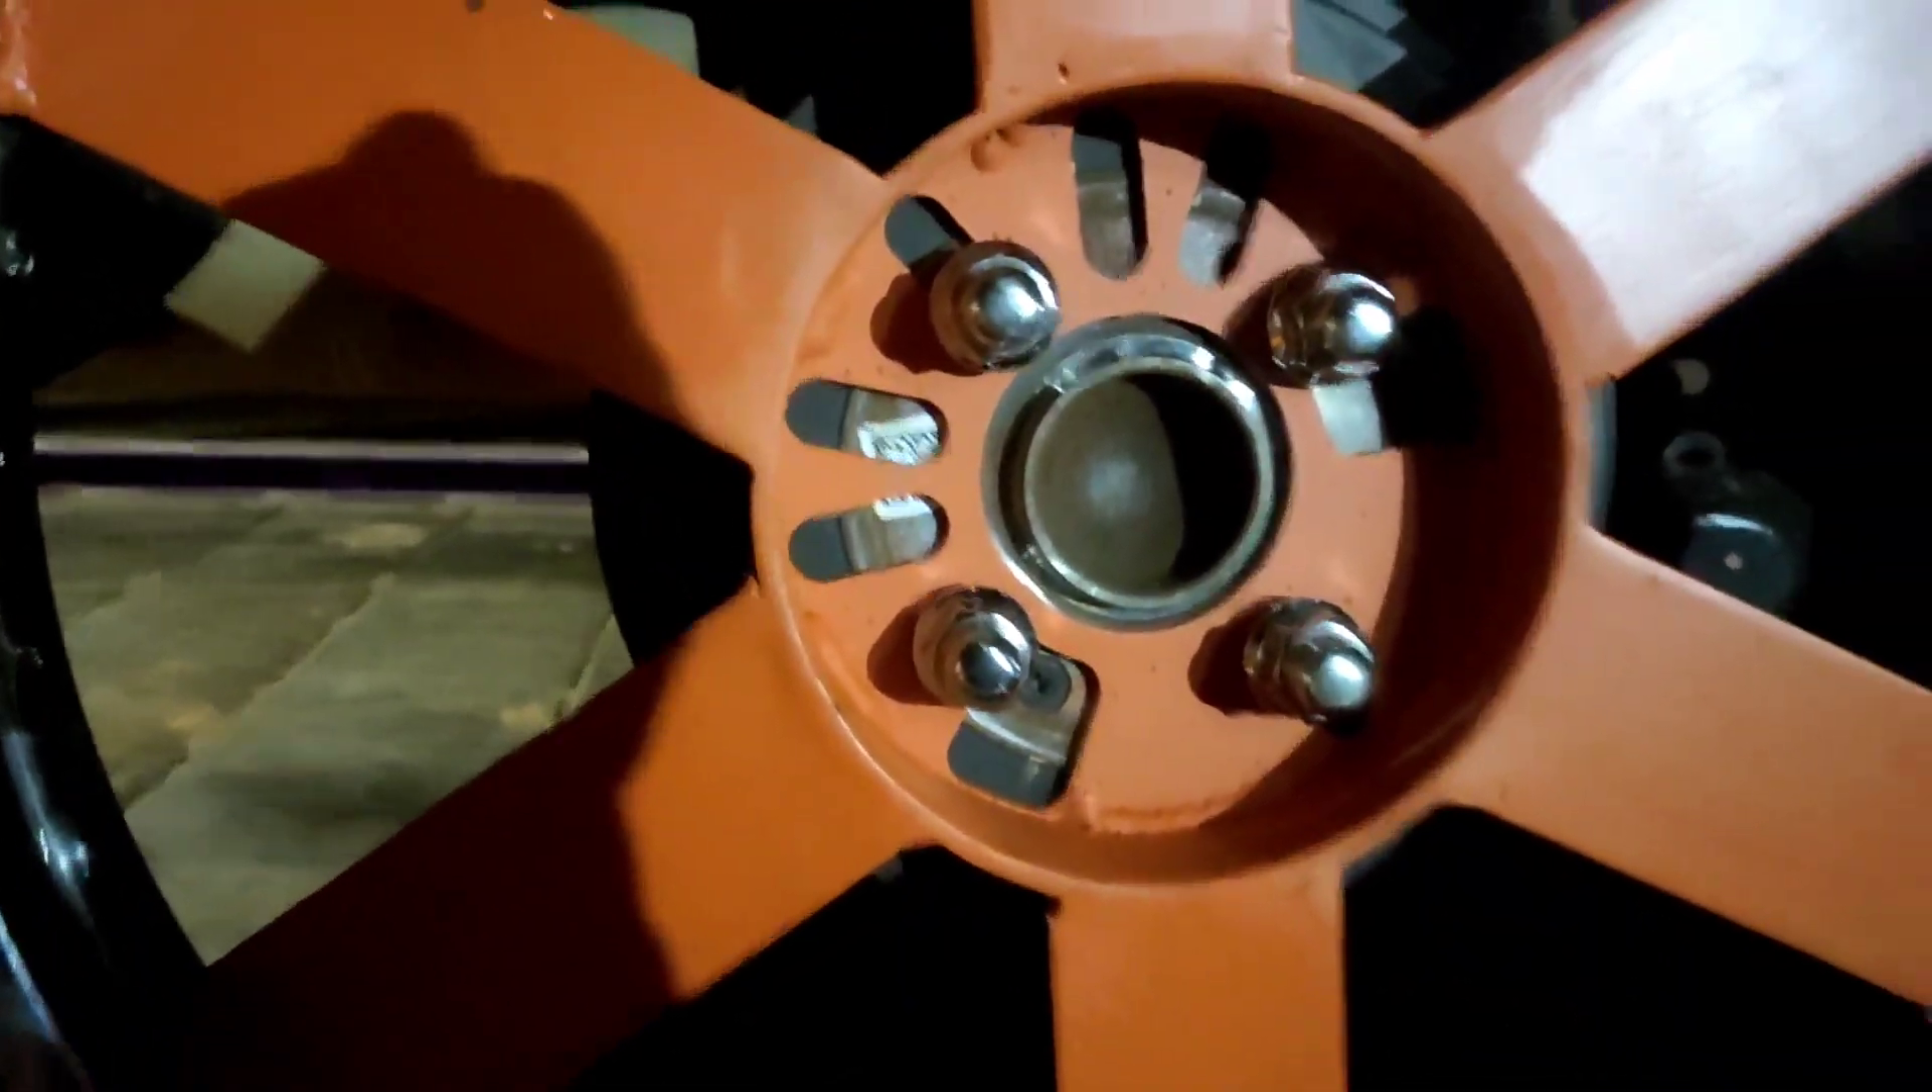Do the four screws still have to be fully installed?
No.